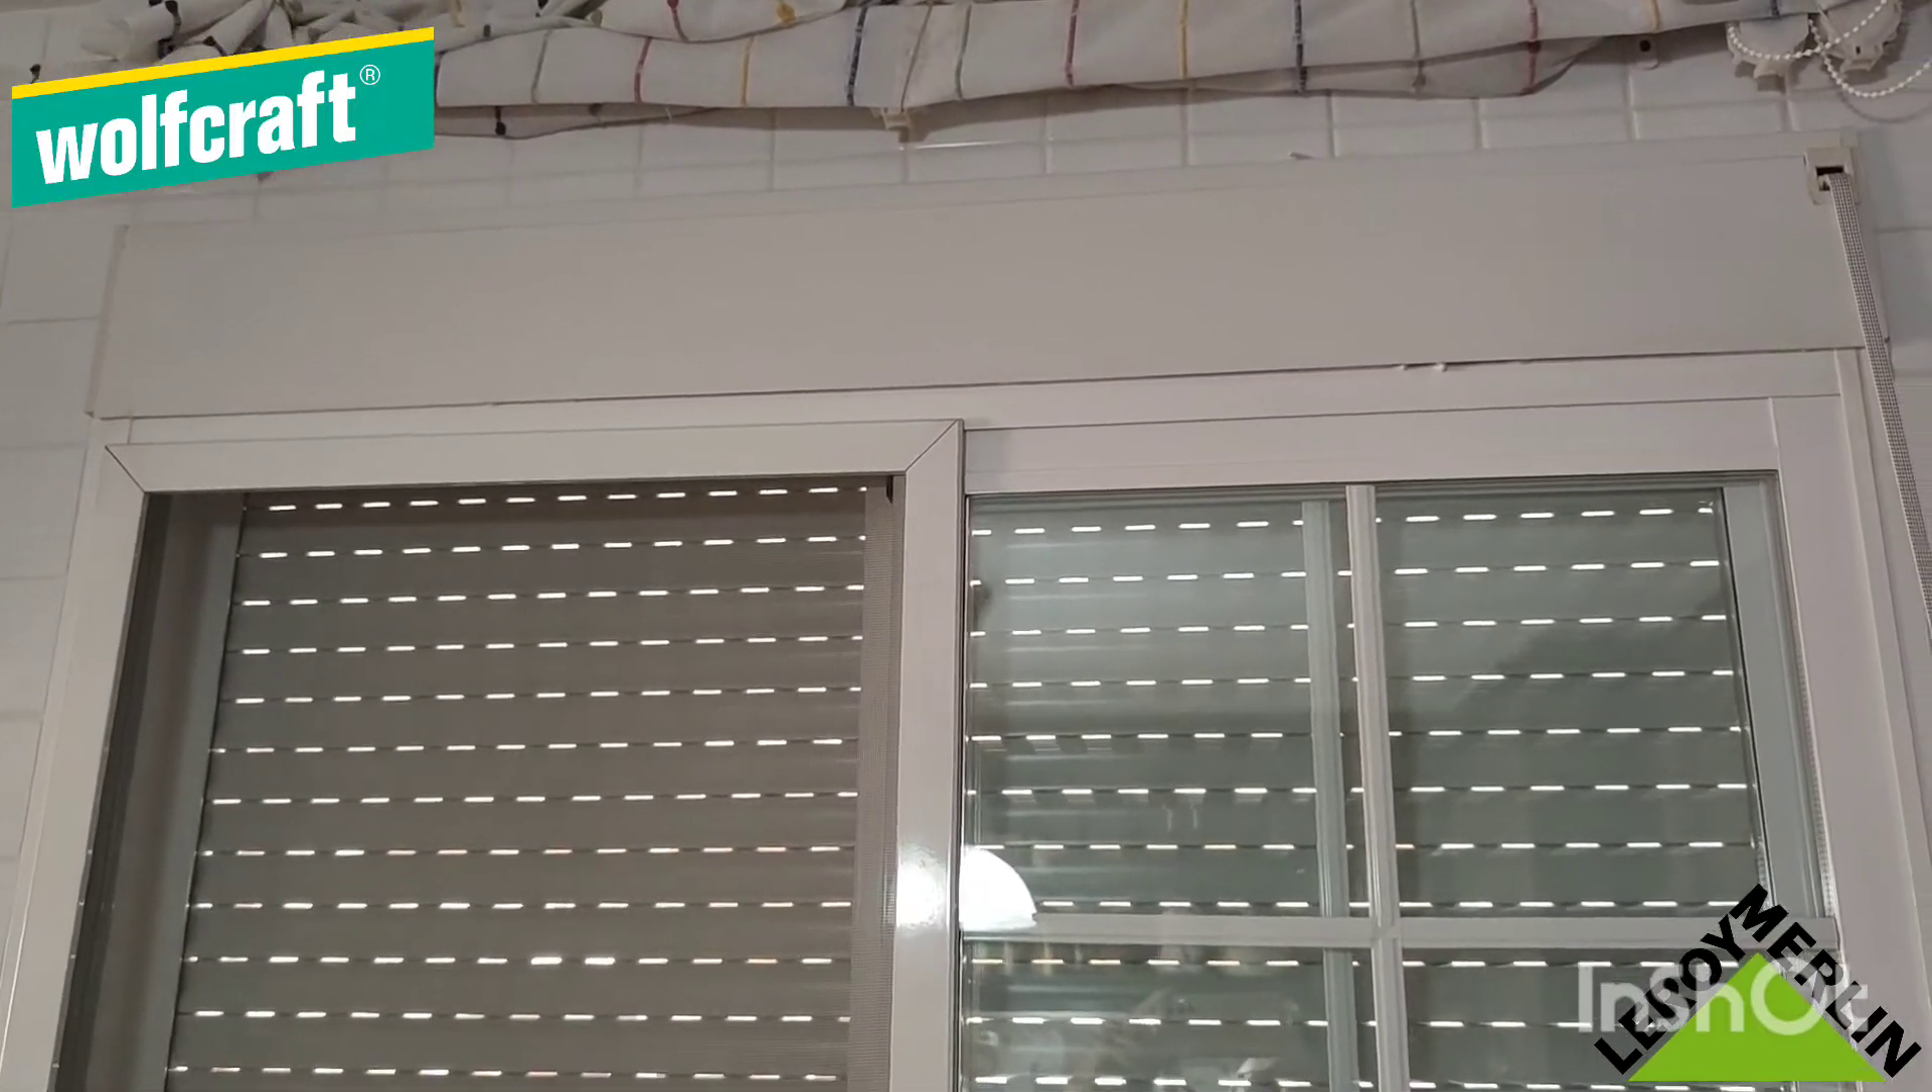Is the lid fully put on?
Yes.